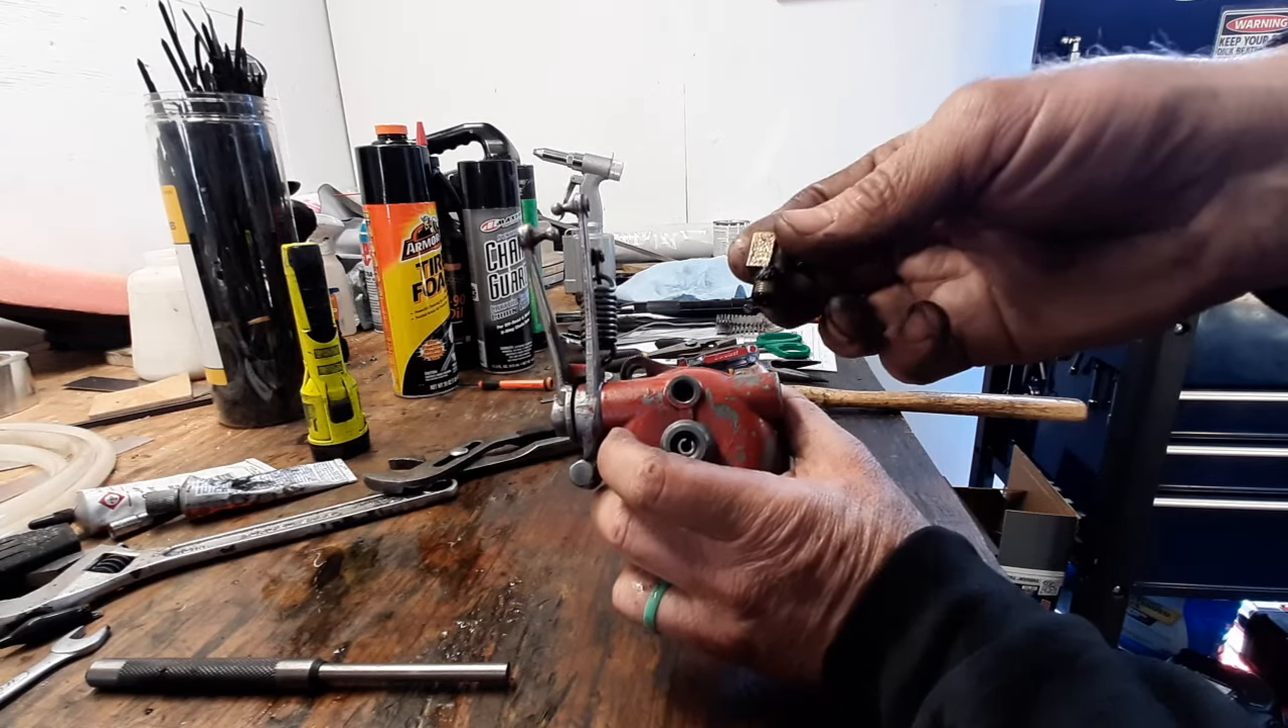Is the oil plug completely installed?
No.